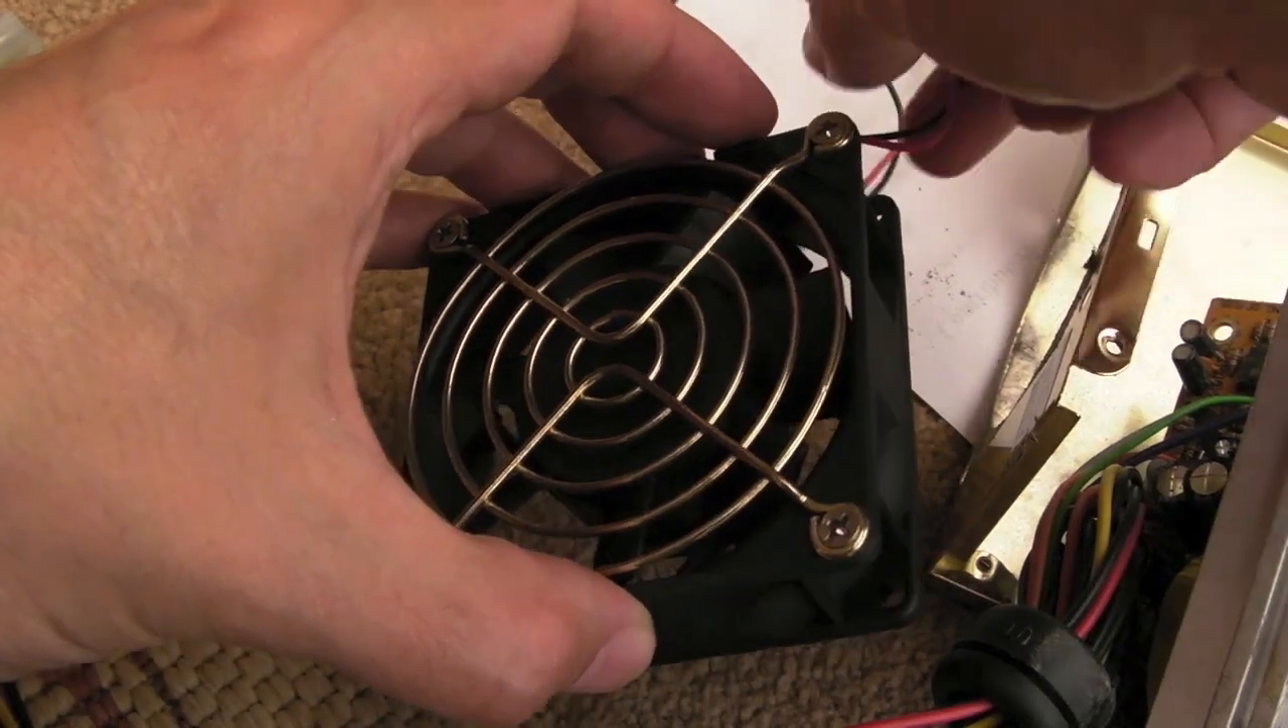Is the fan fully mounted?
No.